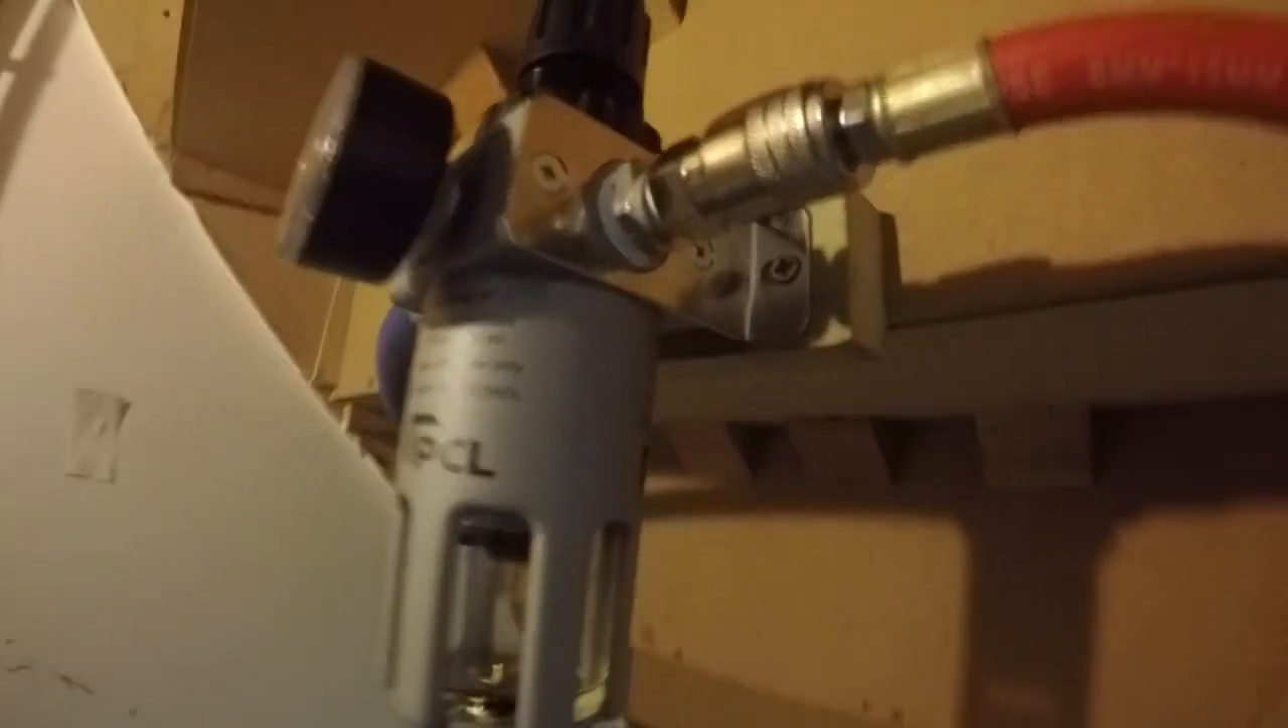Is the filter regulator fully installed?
Yes.